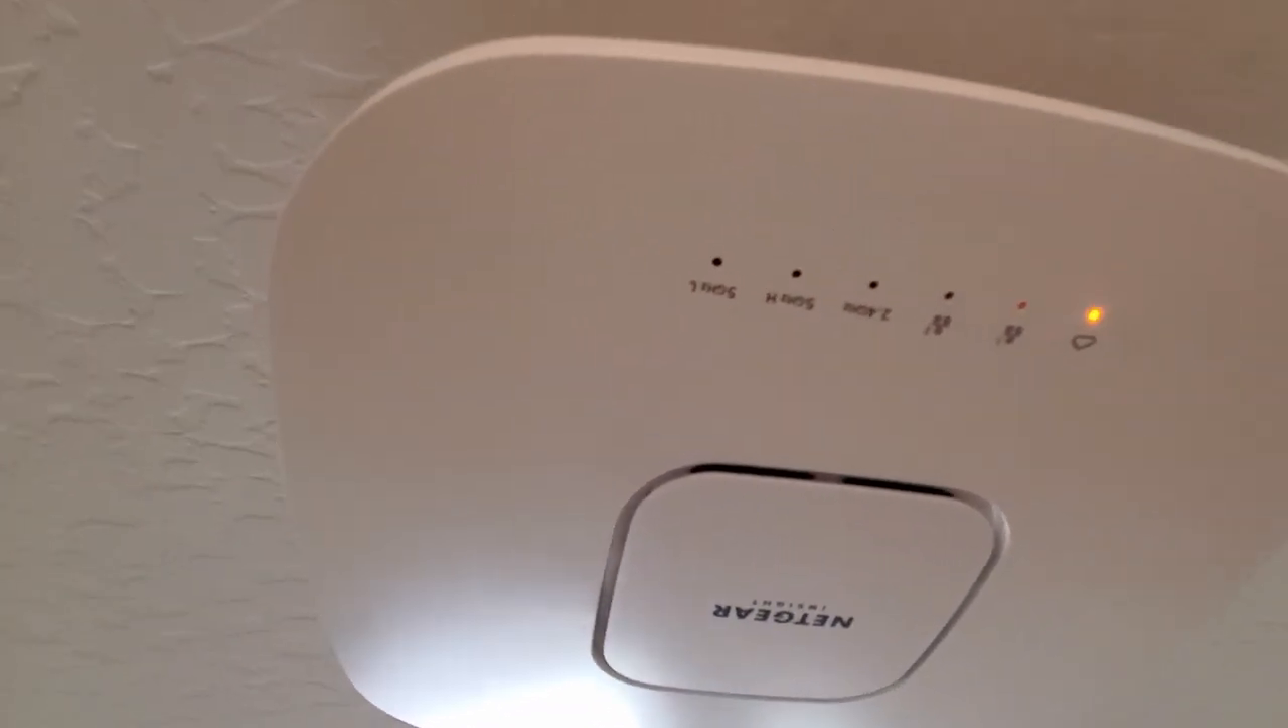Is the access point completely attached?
Yes.